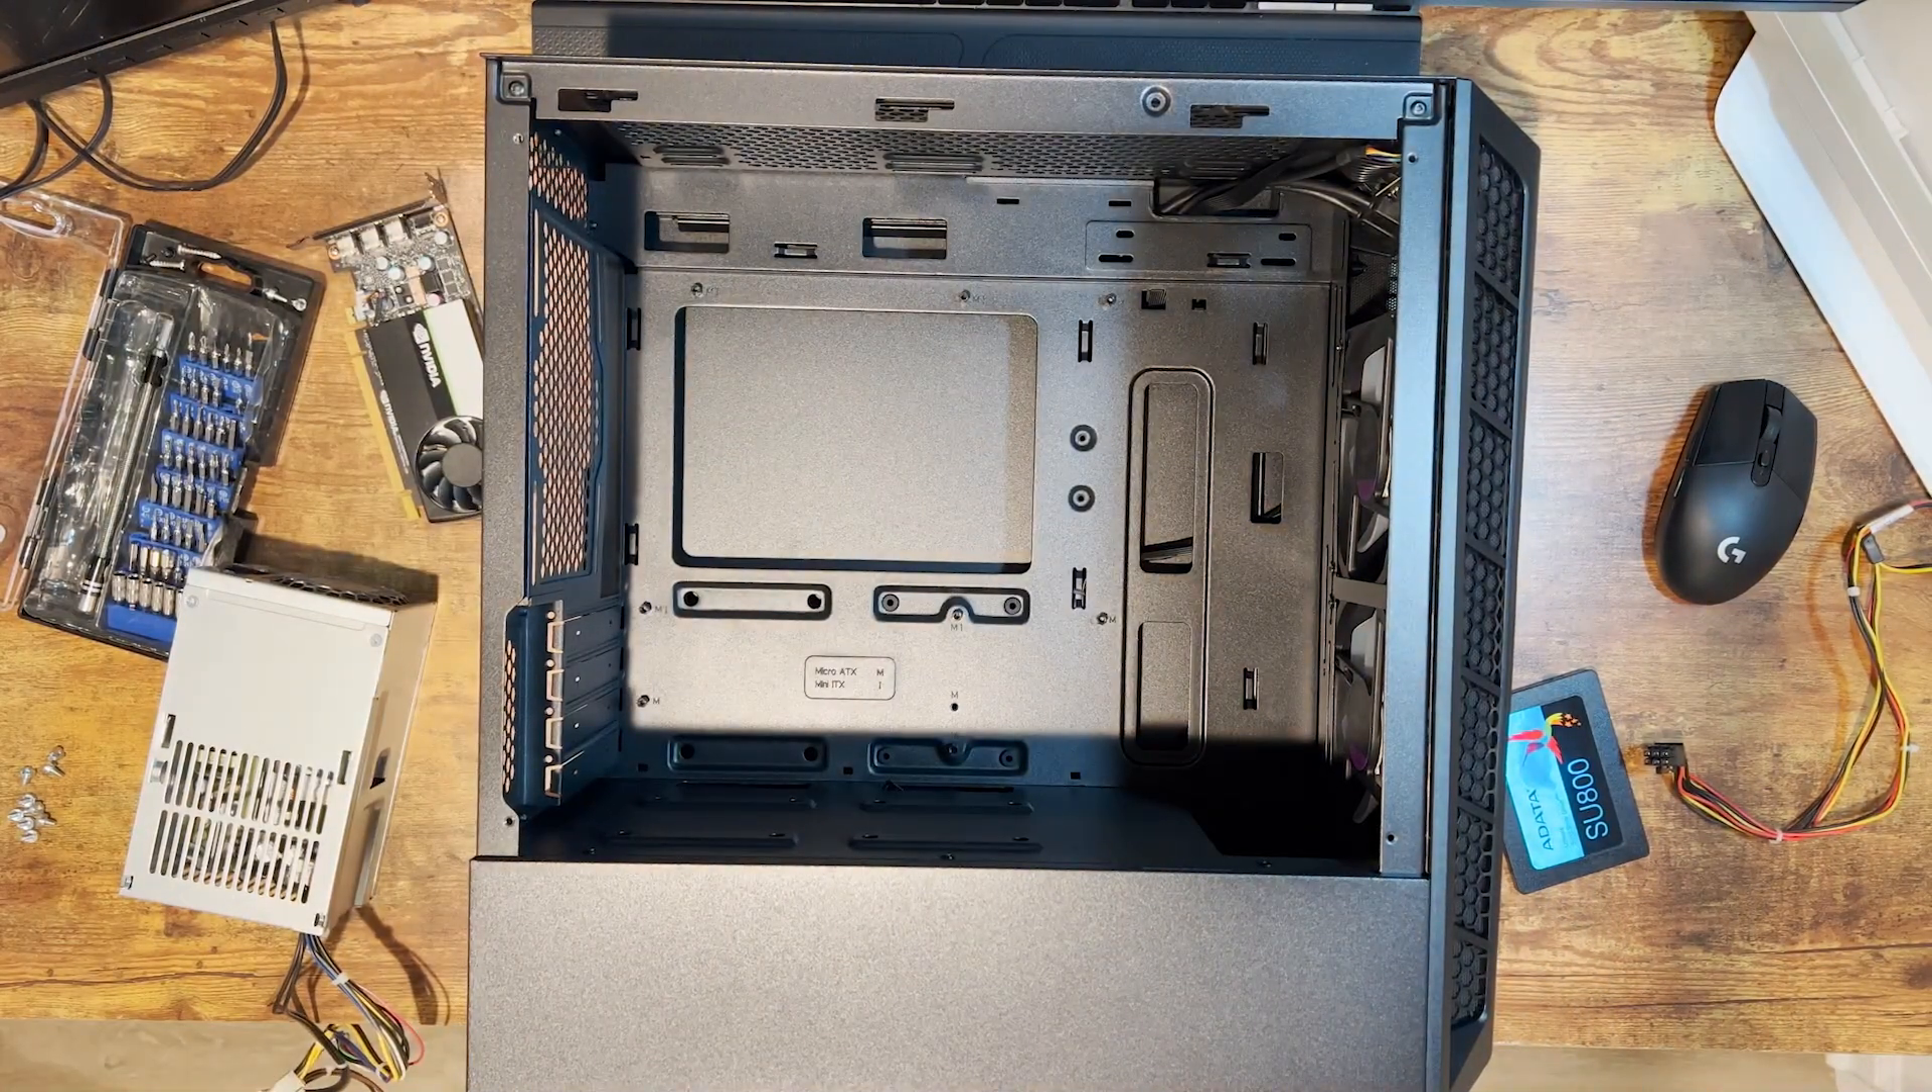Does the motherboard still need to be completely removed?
No.